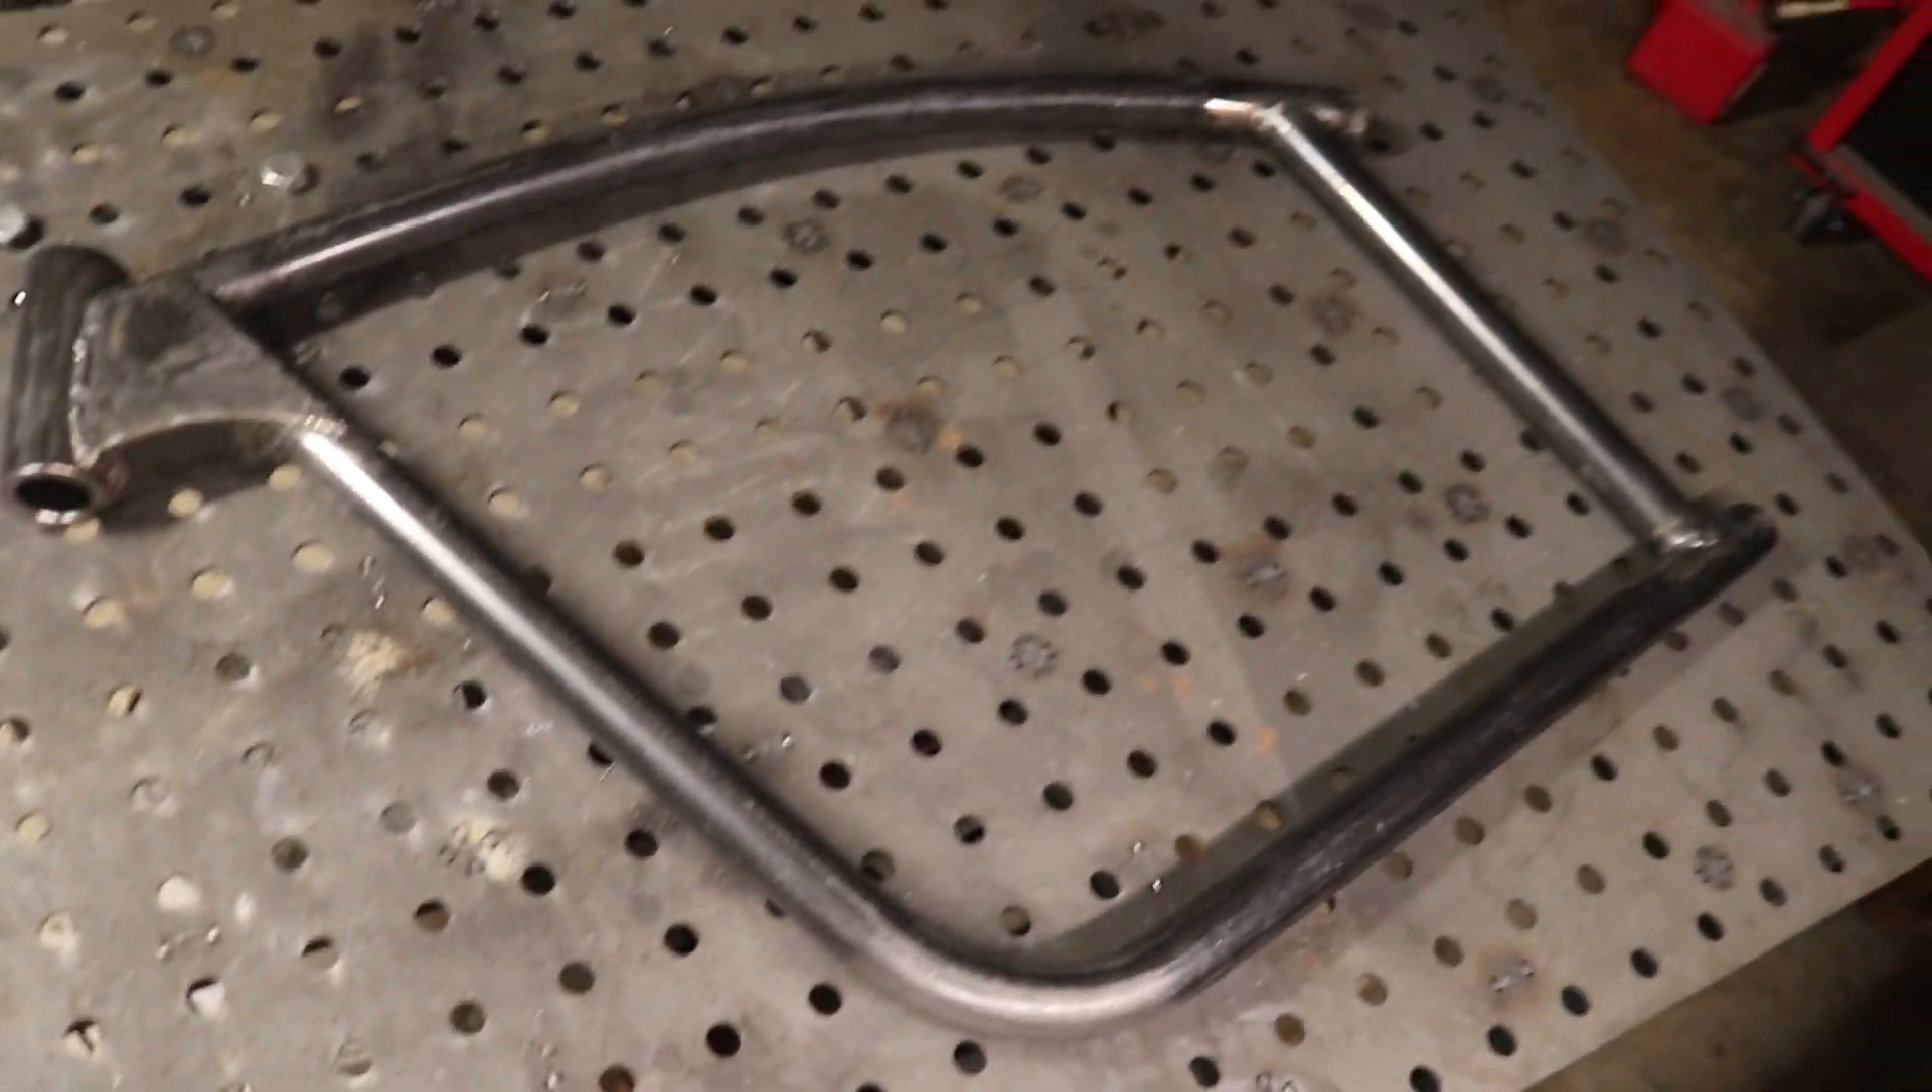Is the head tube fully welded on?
Yes.